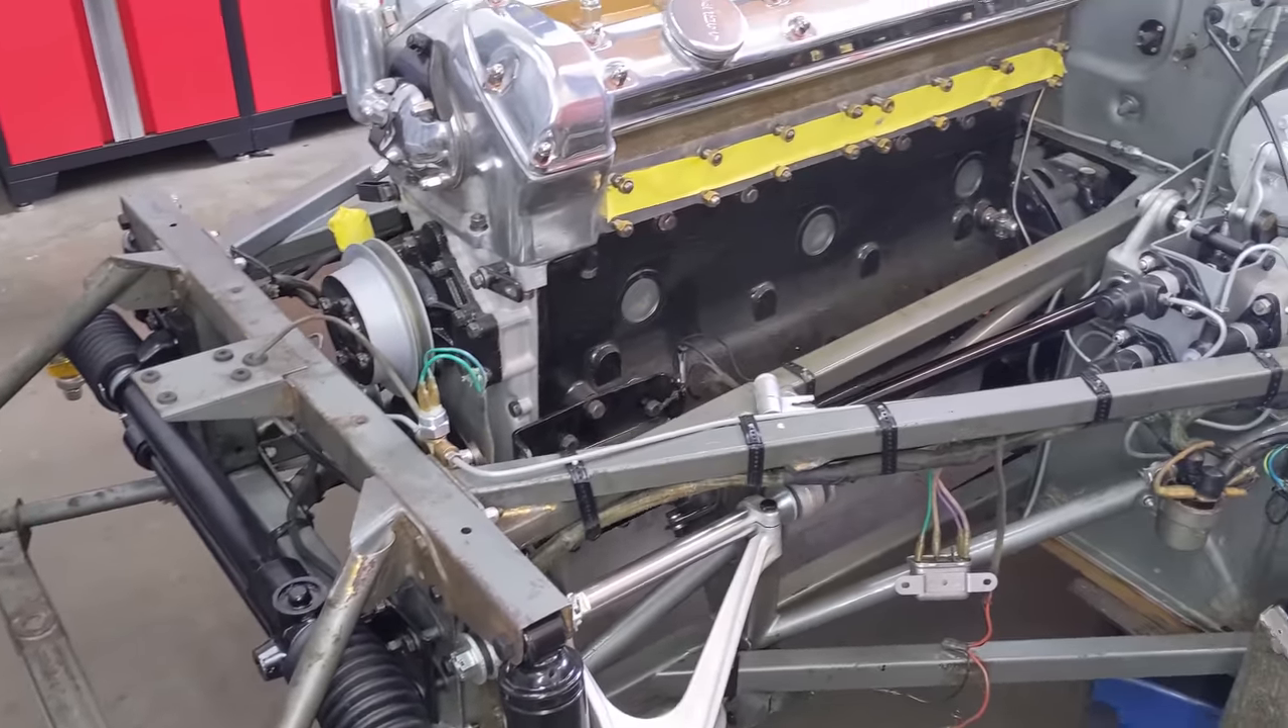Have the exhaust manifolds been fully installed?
No.